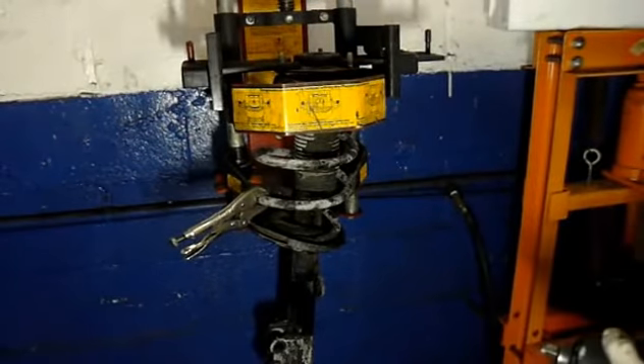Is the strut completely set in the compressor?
Yes.